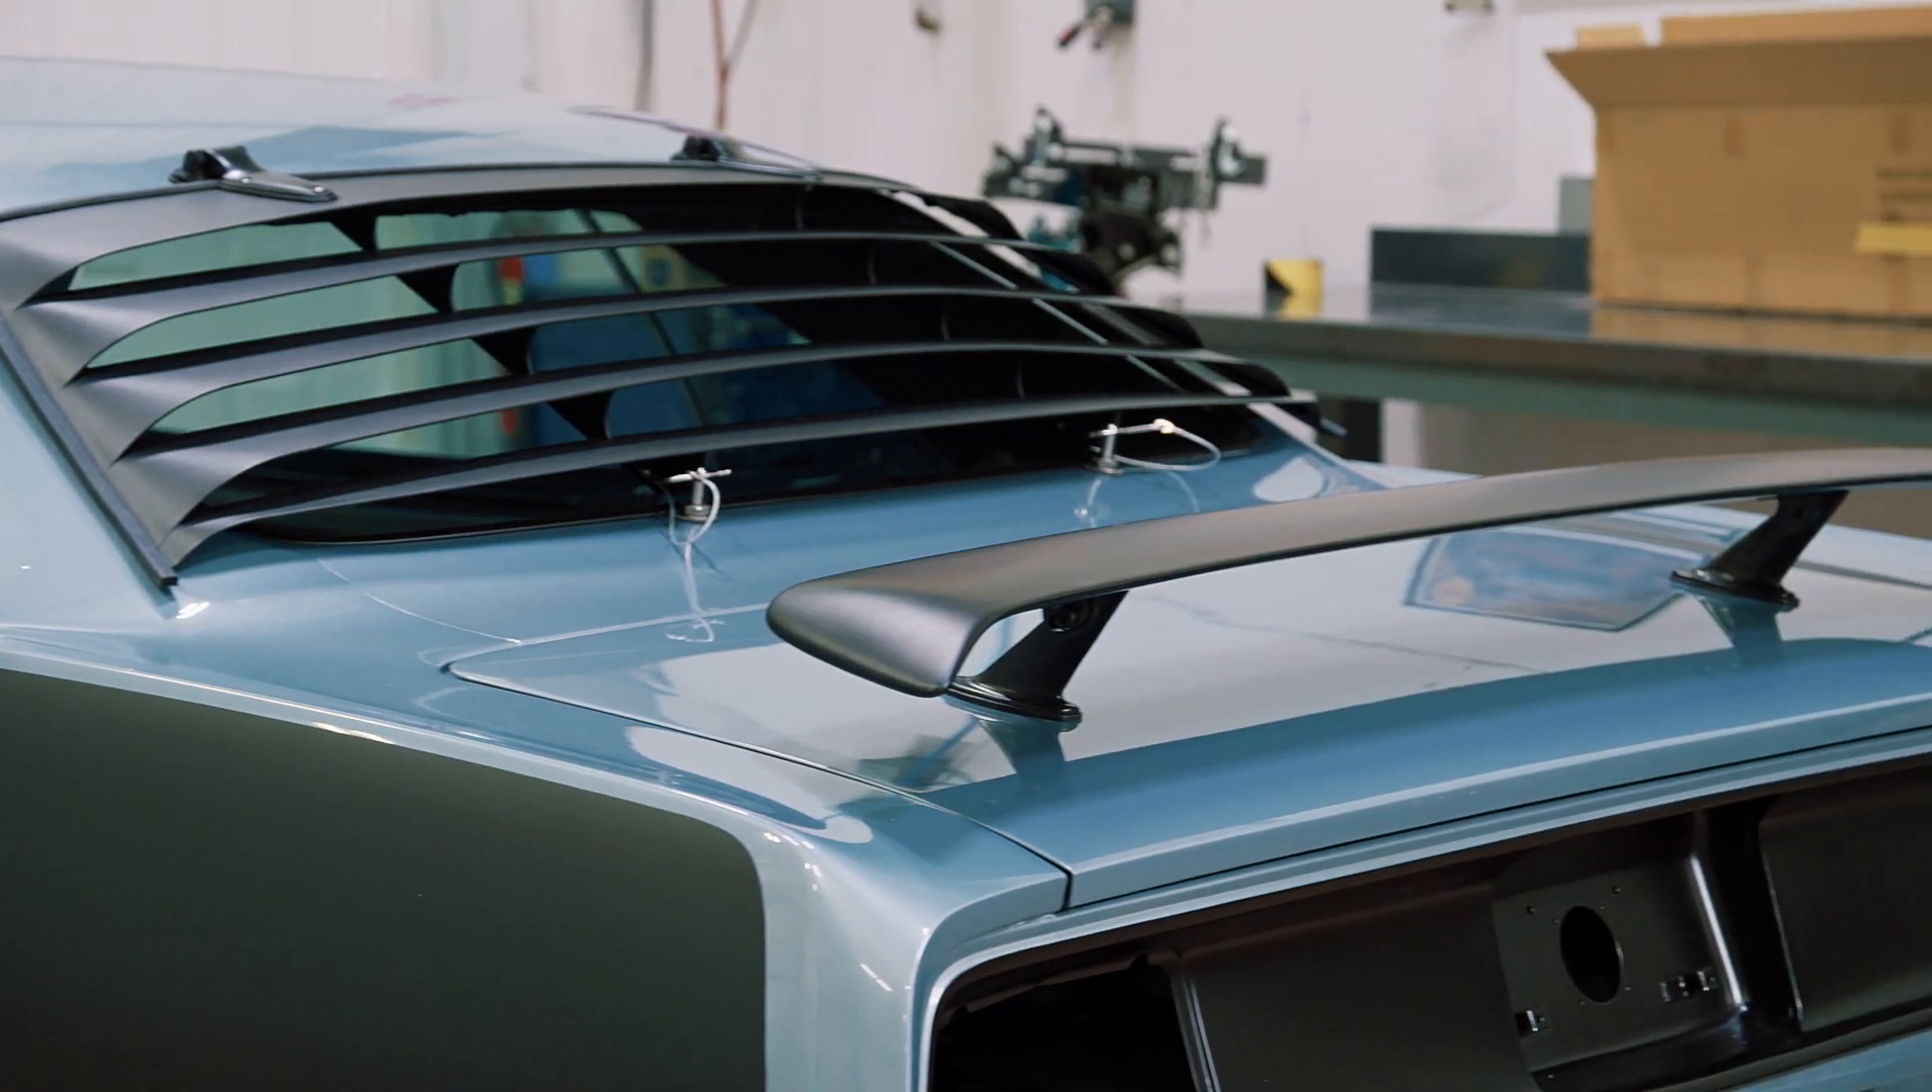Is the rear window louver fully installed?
Yes.